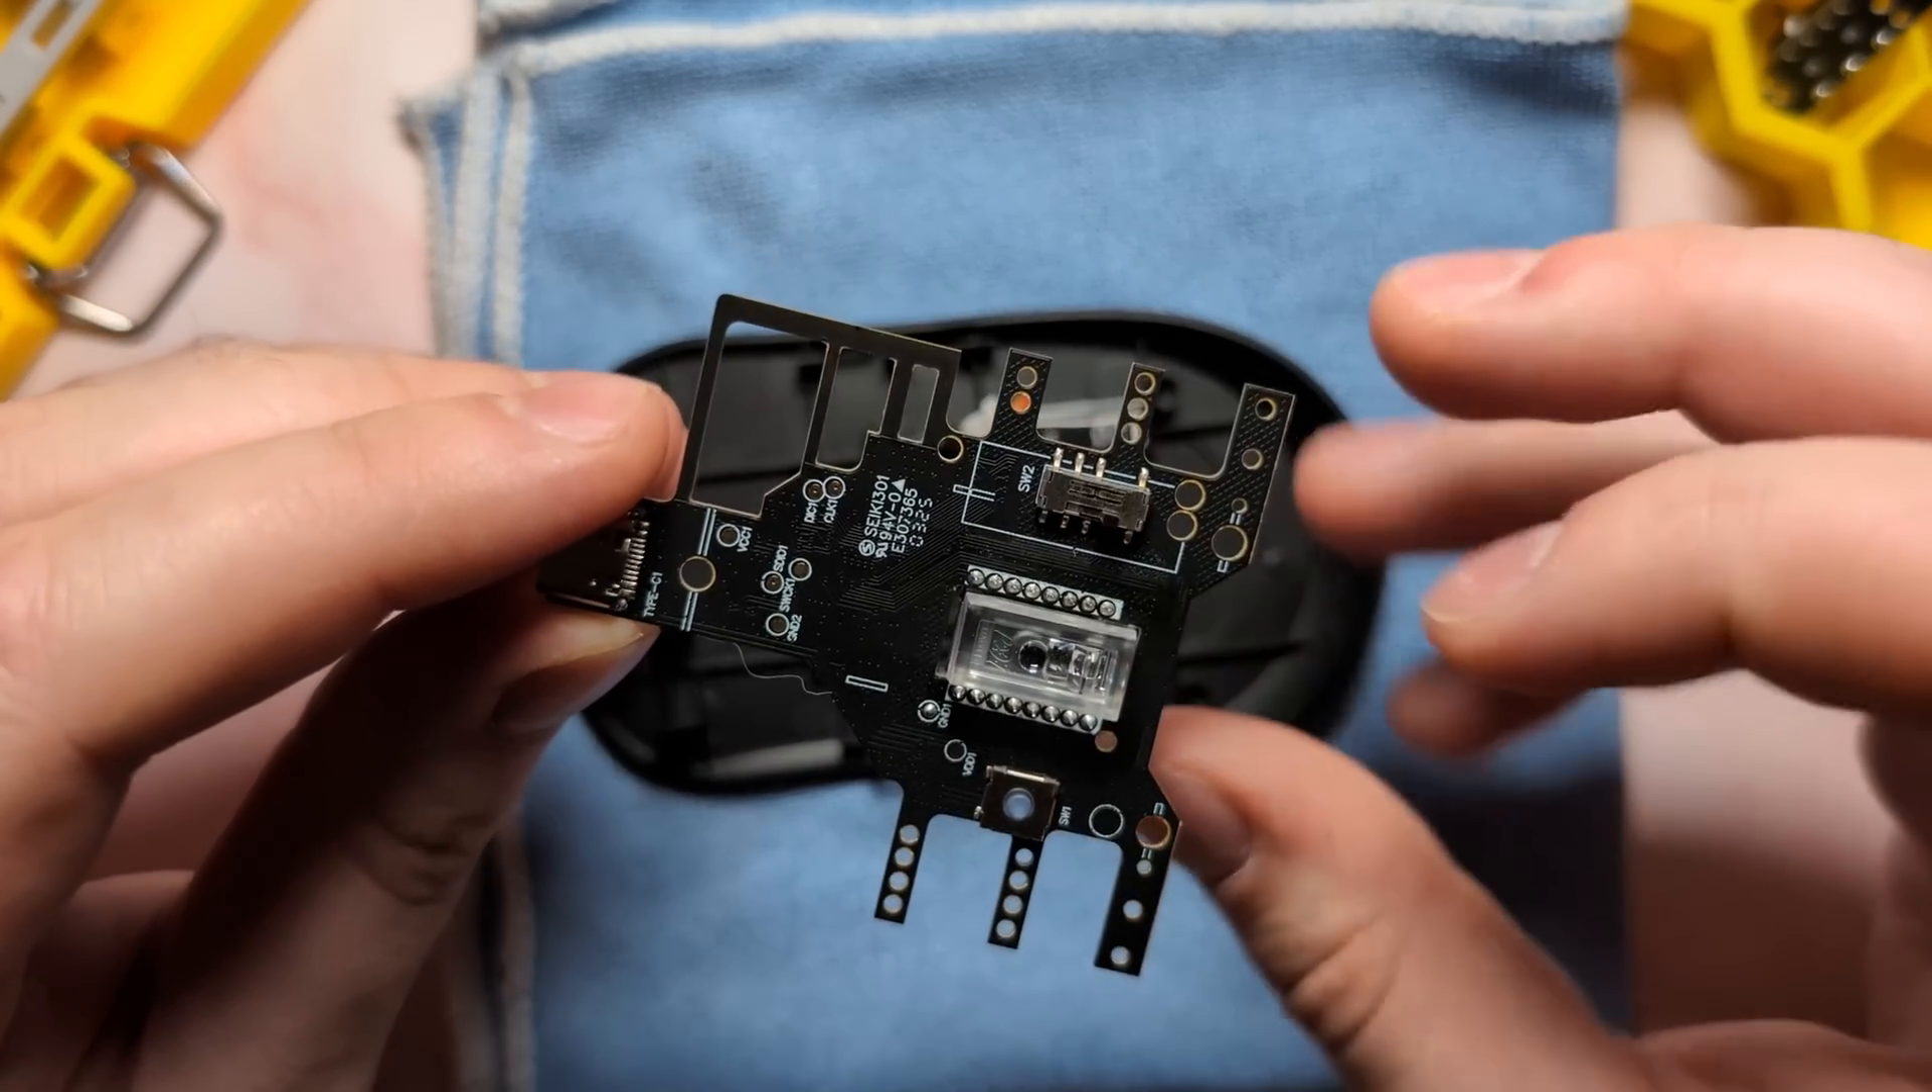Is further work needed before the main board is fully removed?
No.